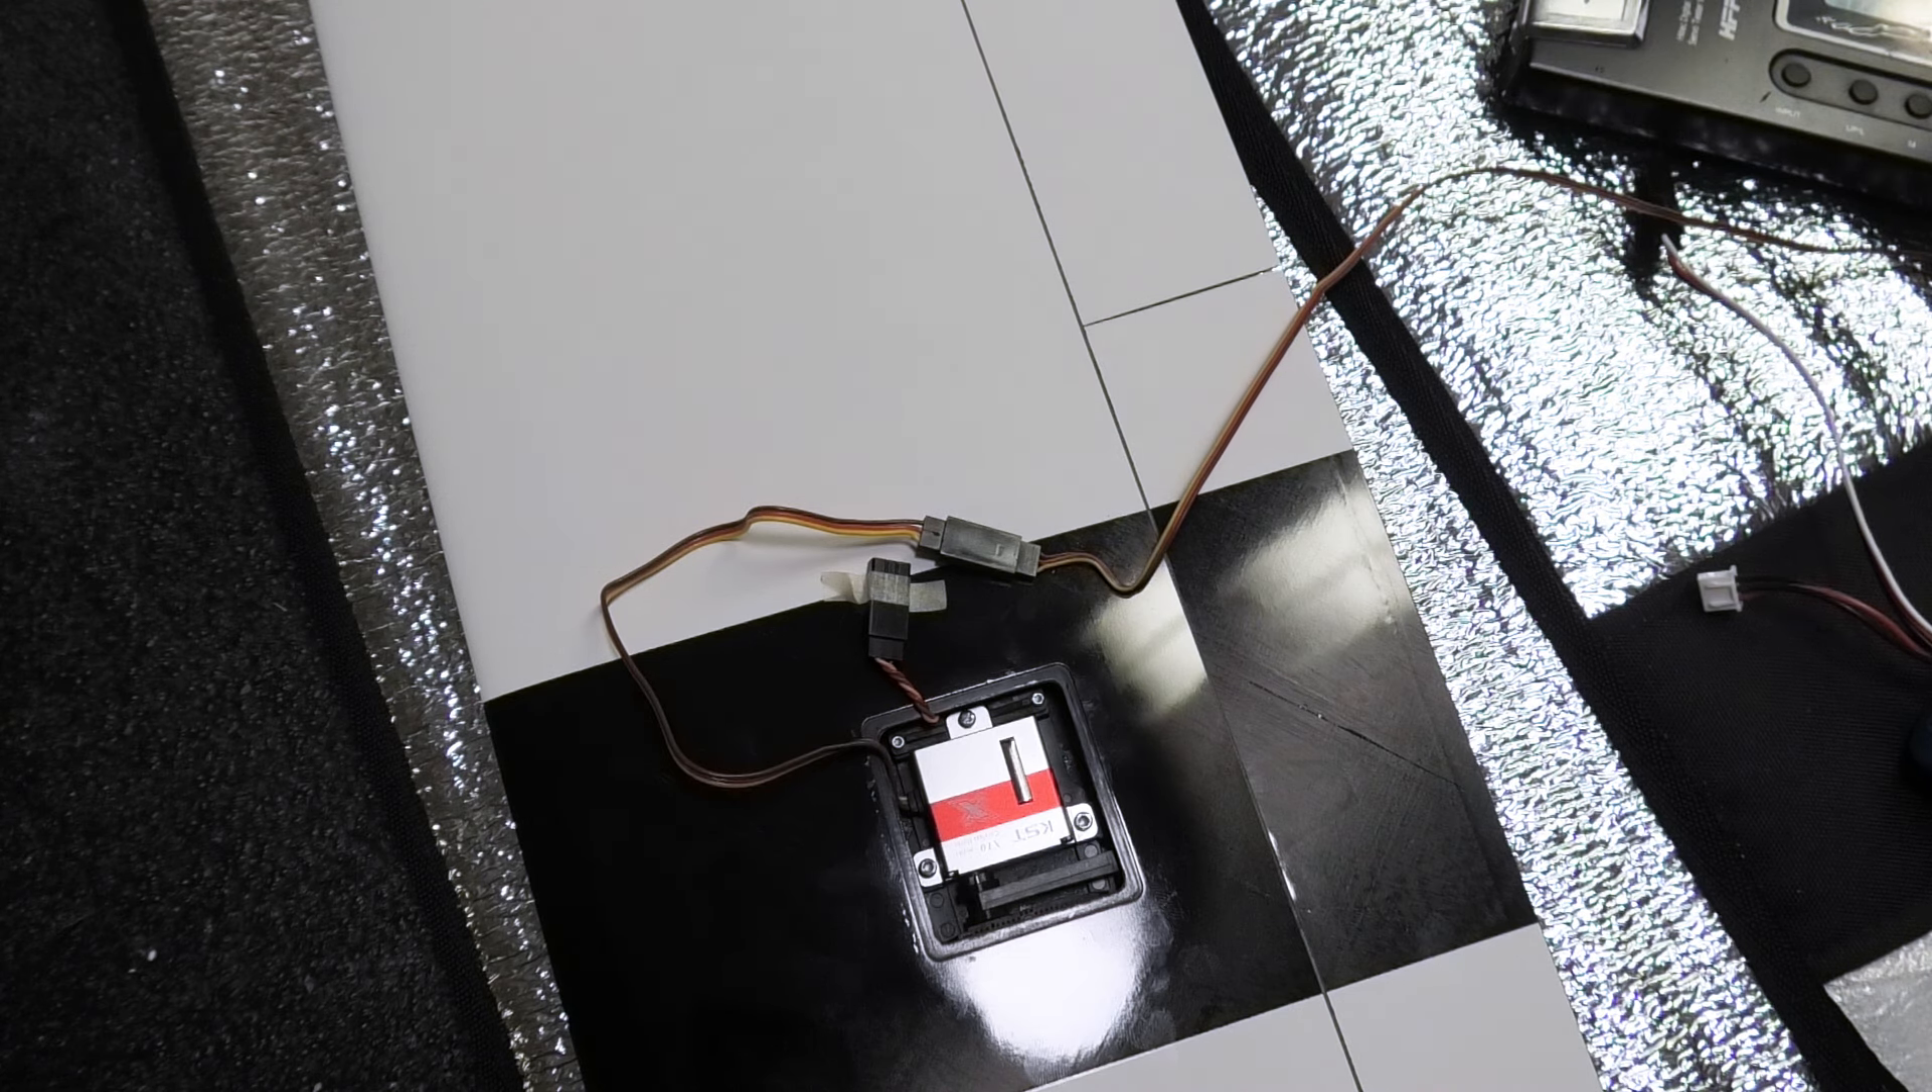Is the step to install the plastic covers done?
No.